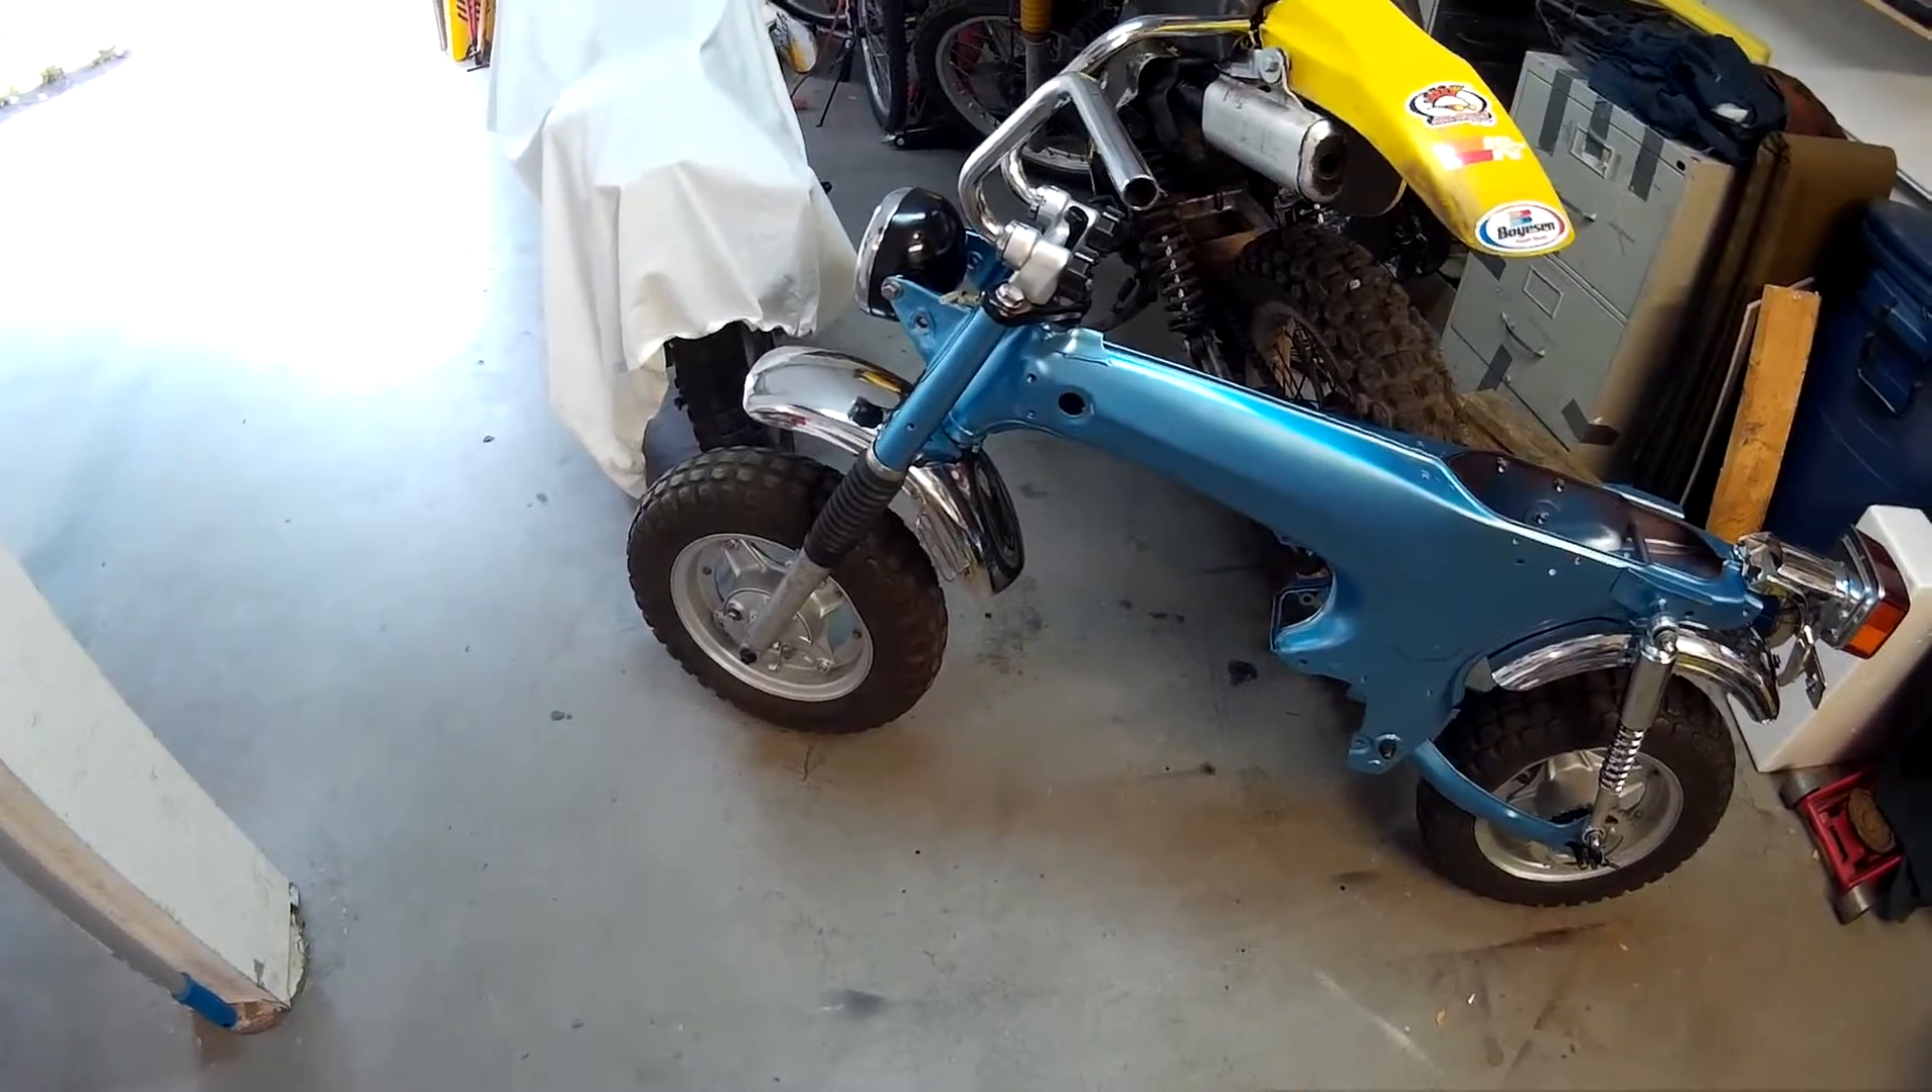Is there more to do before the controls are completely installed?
Yes.